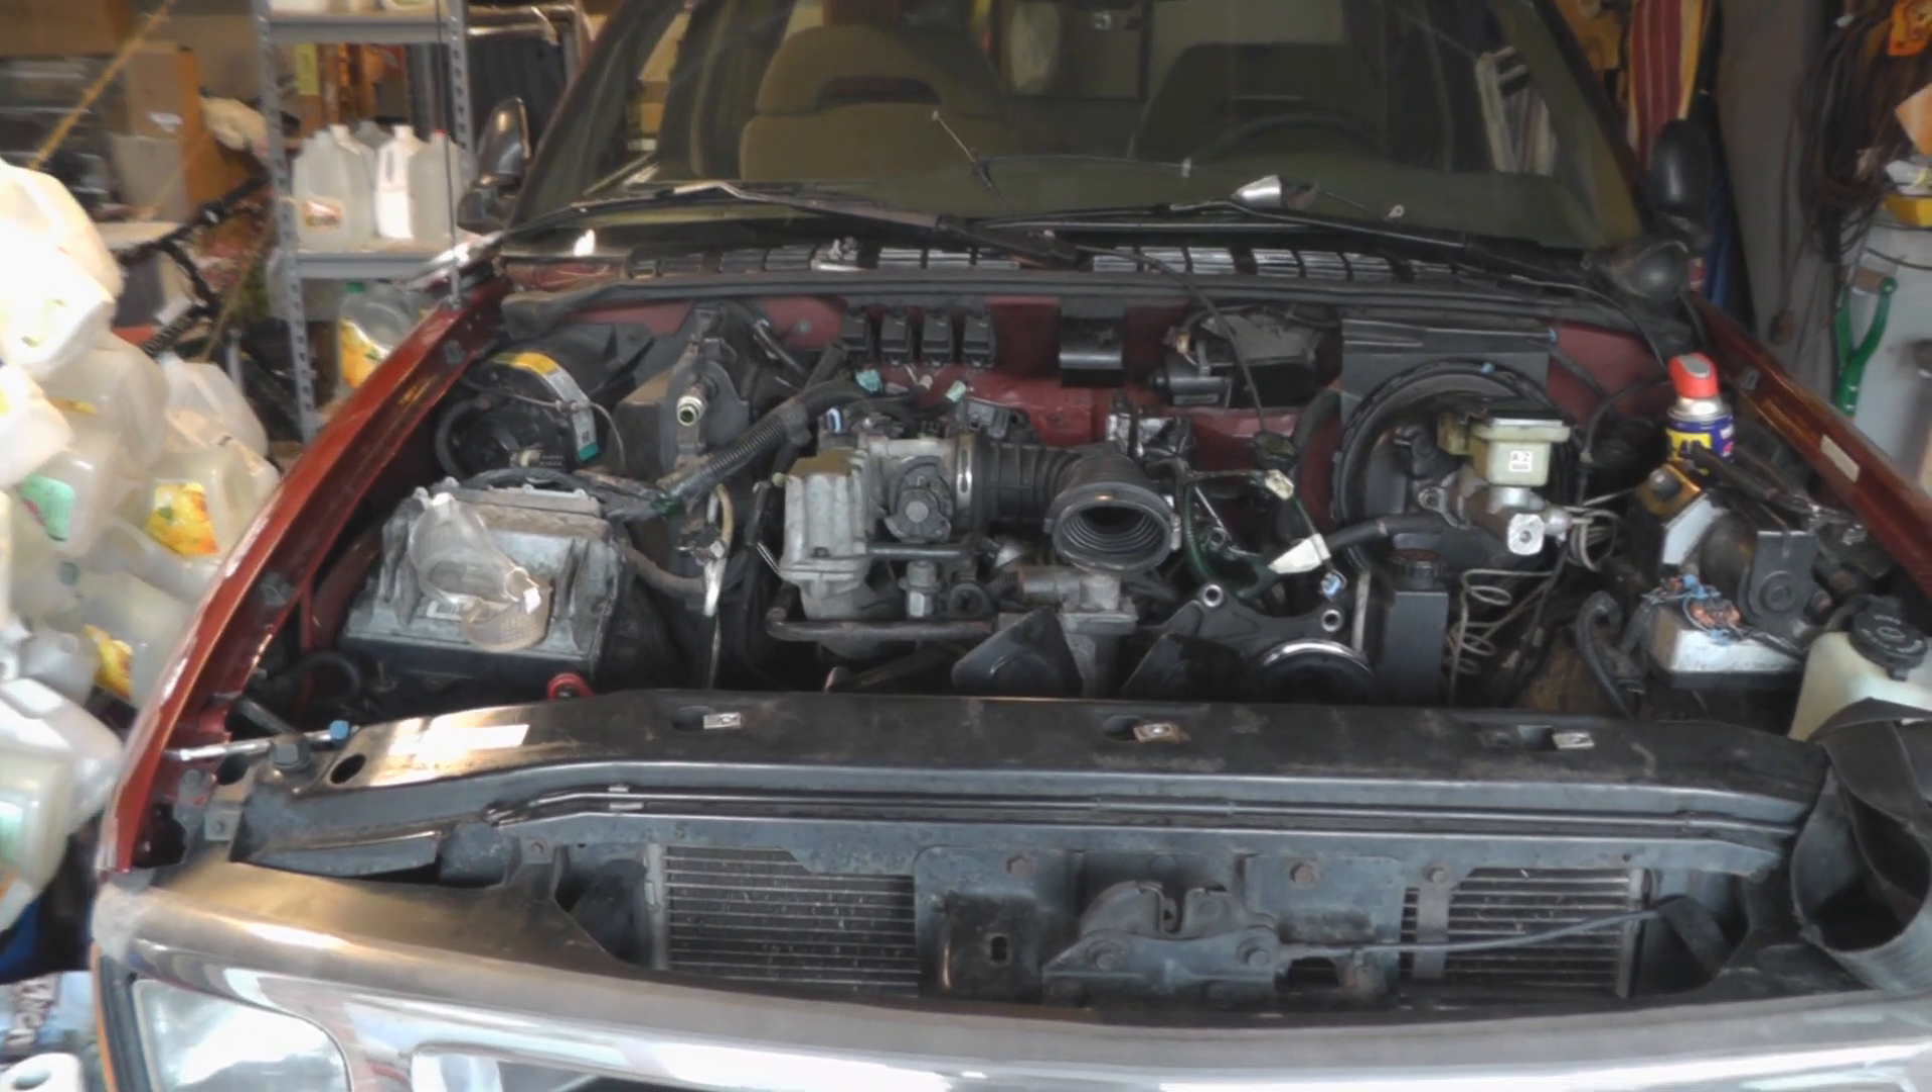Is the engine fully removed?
No.